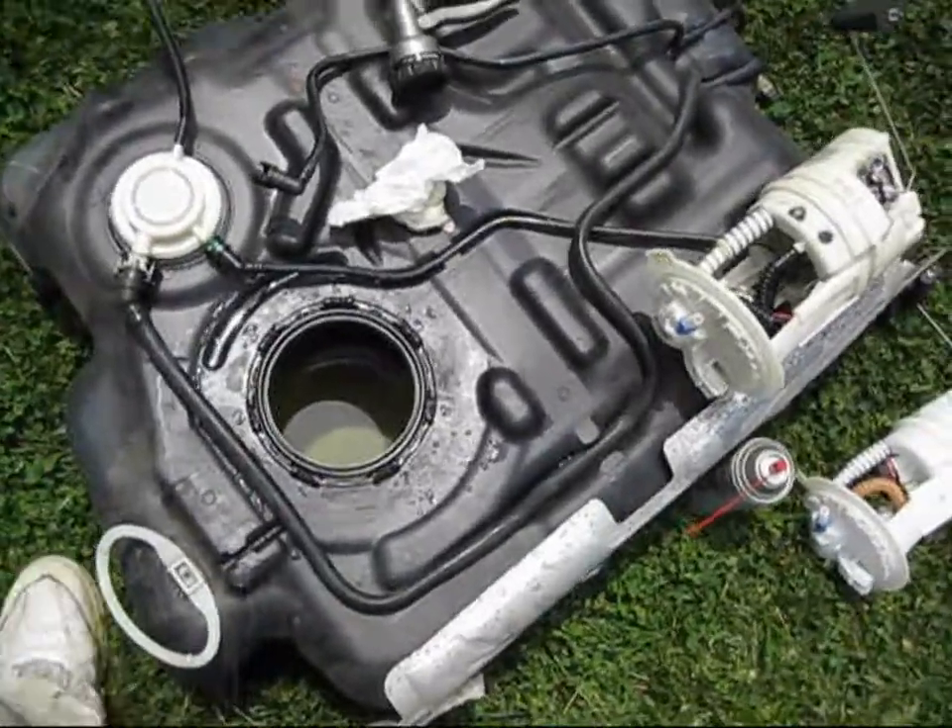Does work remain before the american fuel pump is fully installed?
Yes.